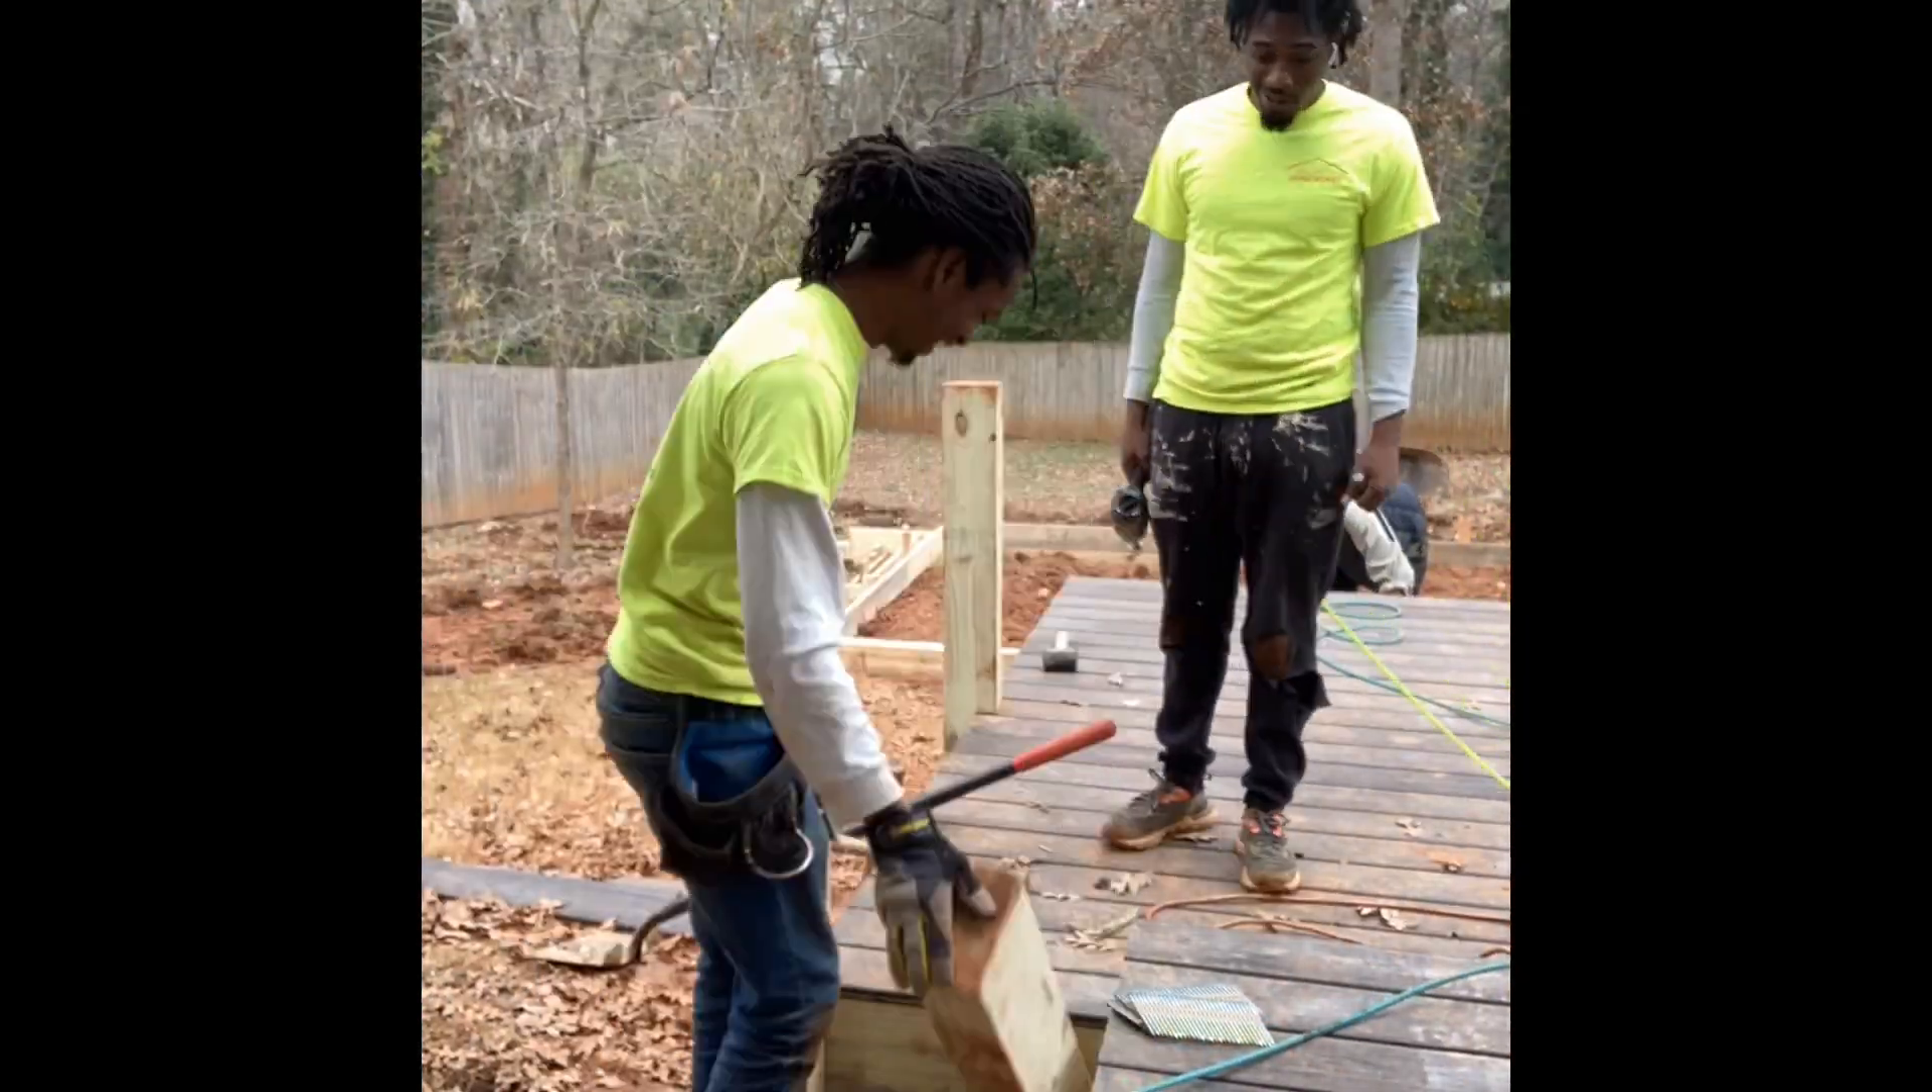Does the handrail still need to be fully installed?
Yes.